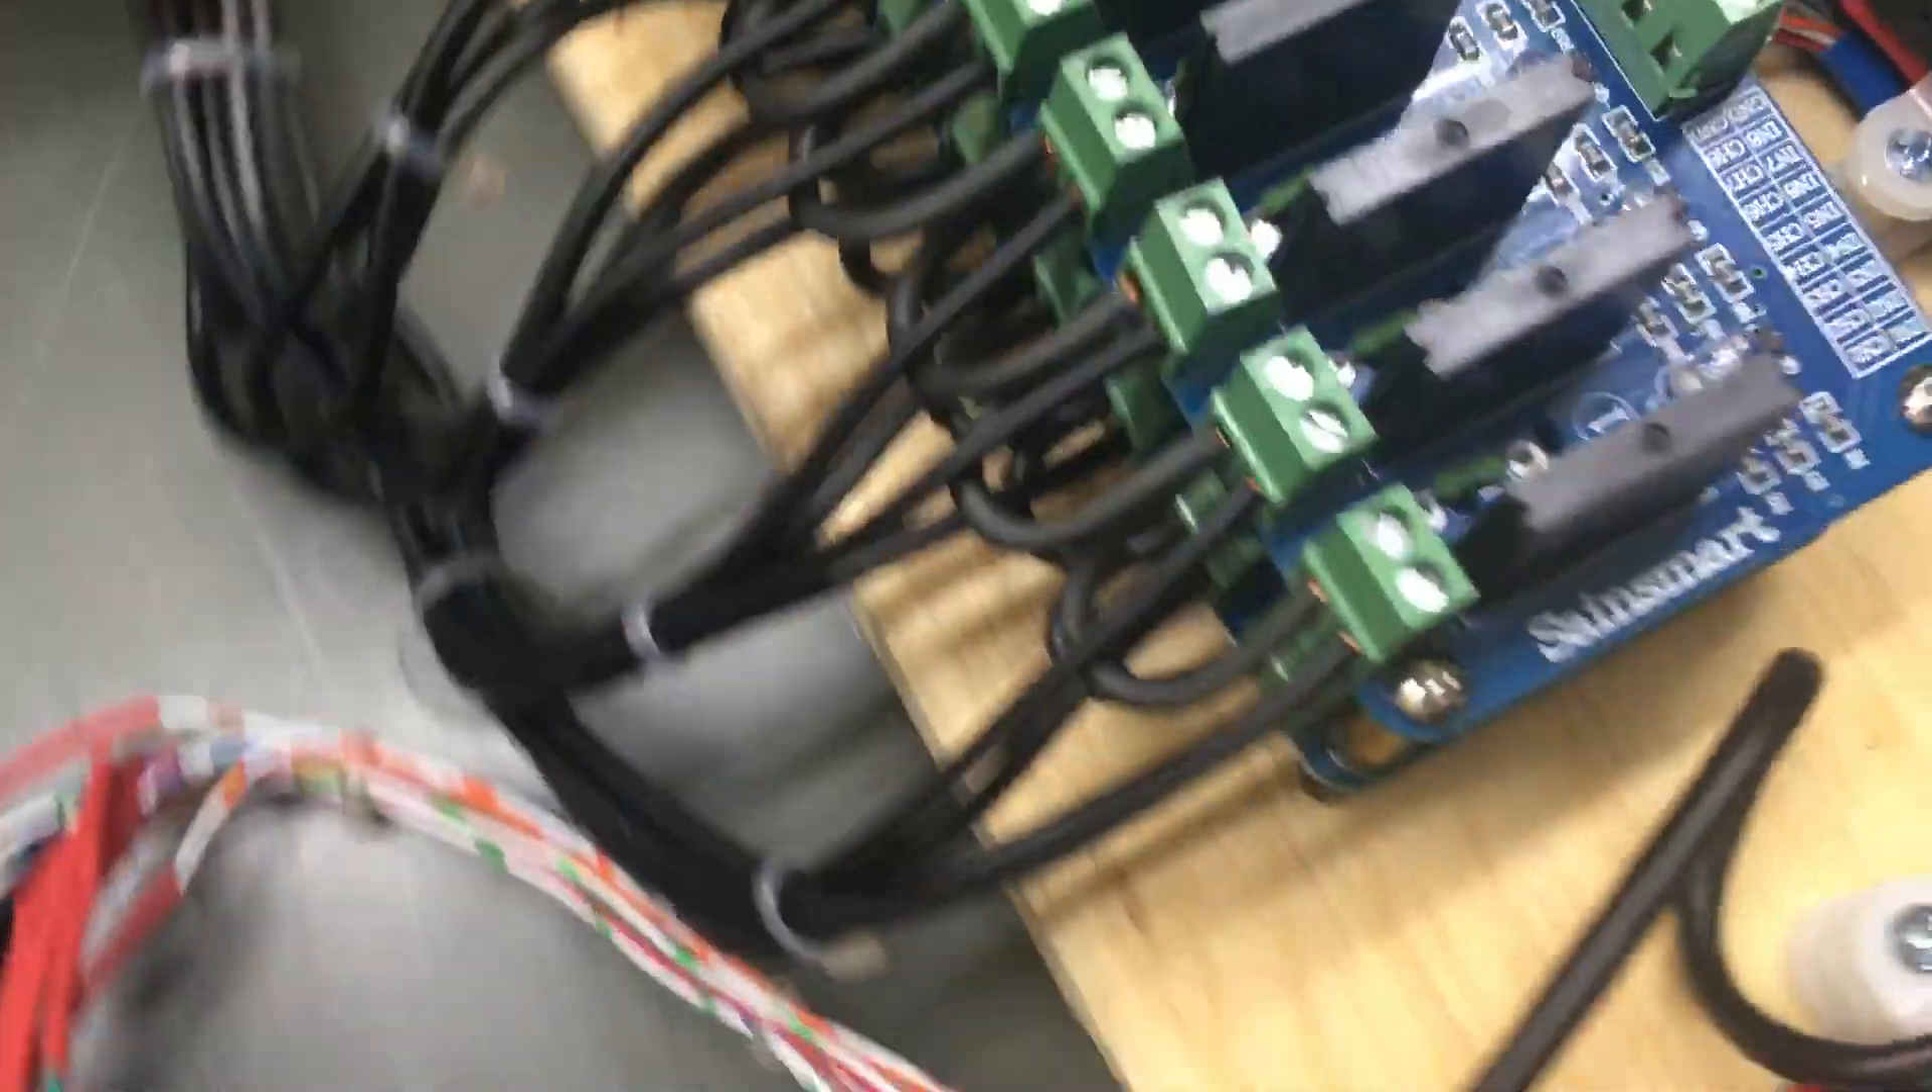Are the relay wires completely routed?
Yes.